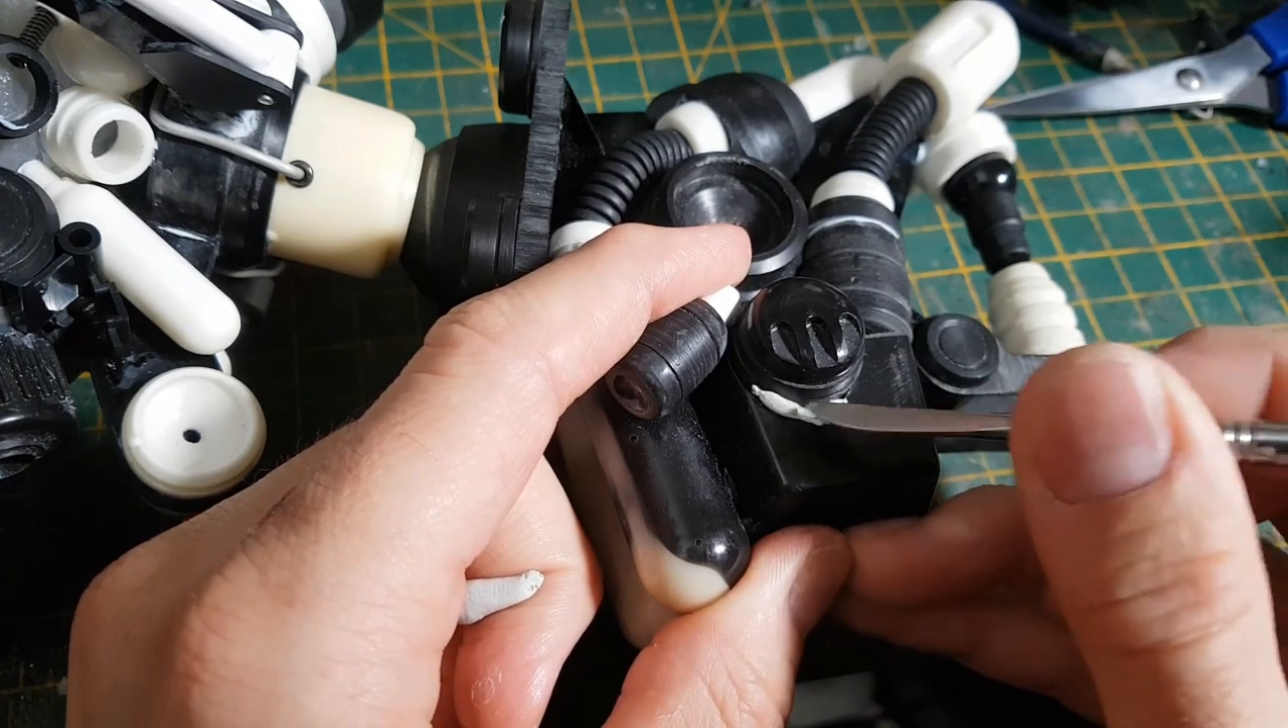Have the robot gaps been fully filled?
No.